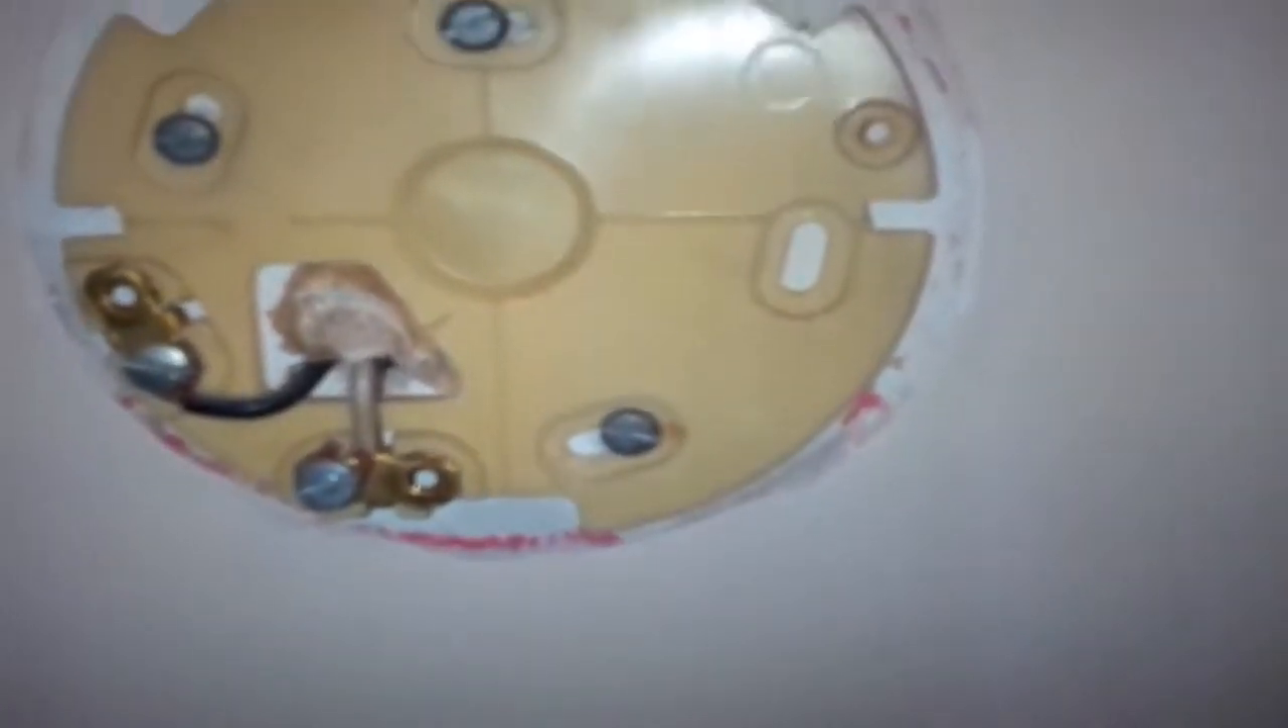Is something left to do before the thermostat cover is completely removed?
No.